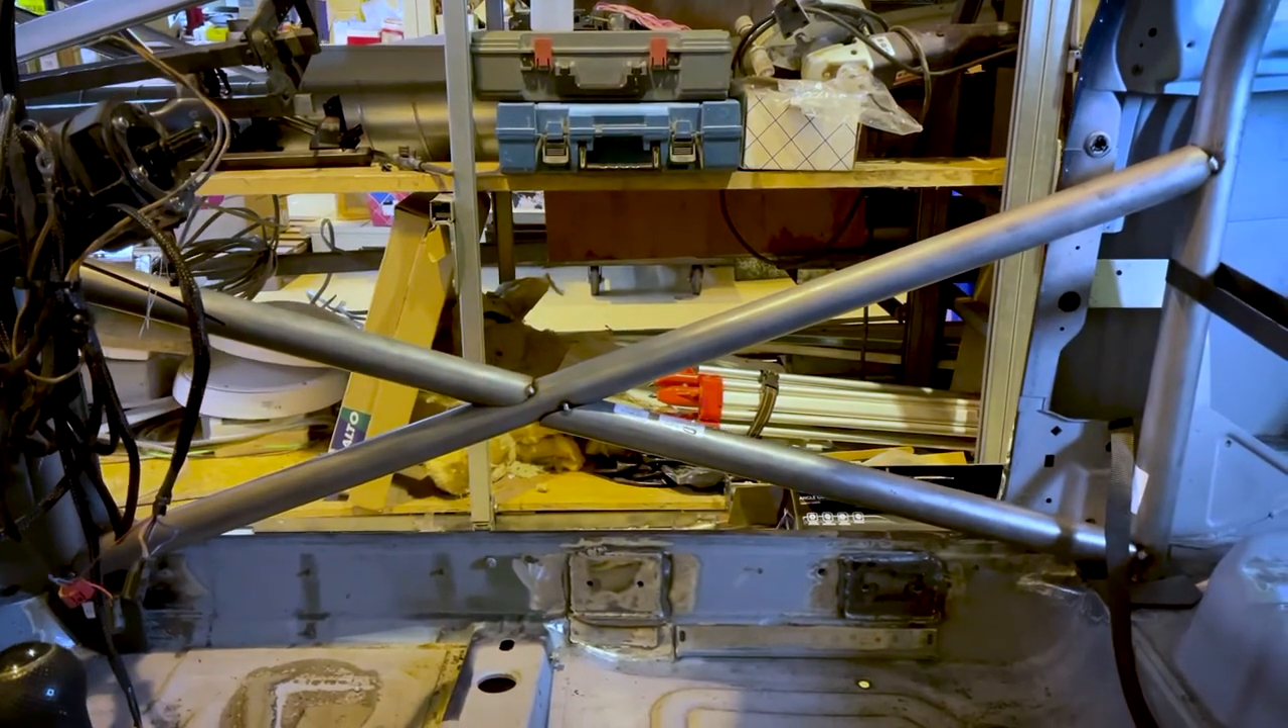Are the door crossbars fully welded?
No.